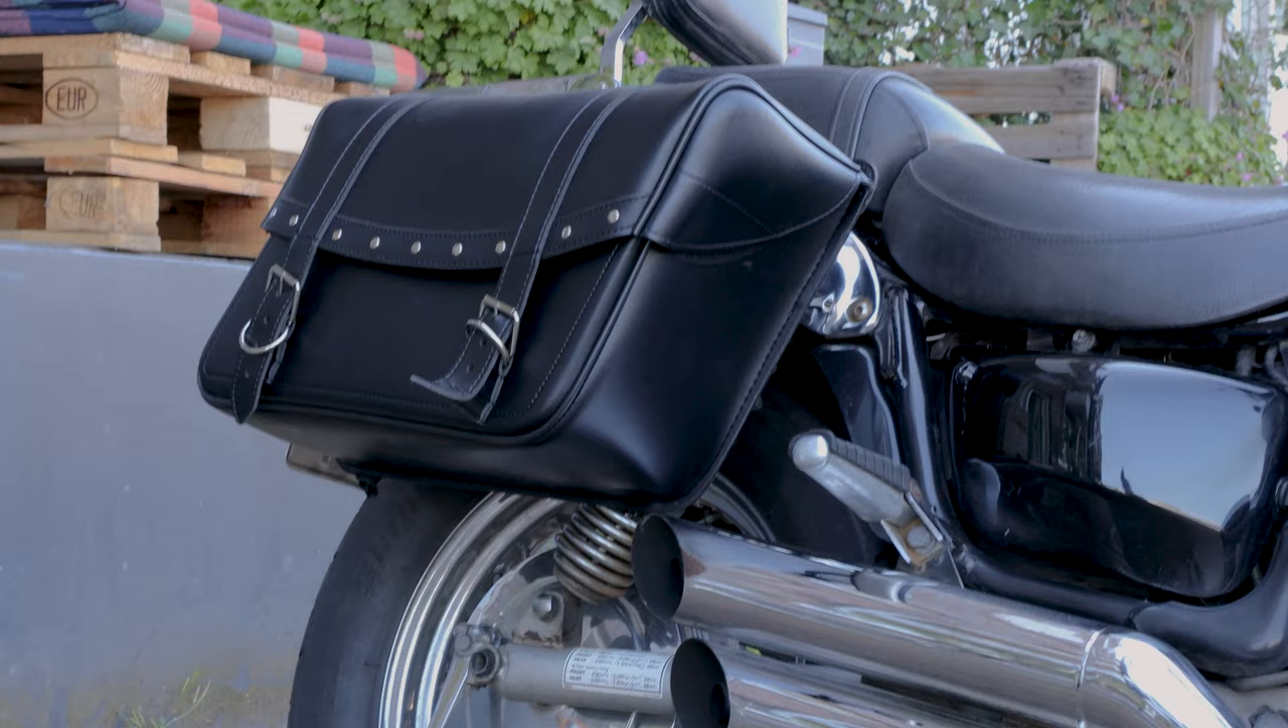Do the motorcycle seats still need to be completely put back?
No.